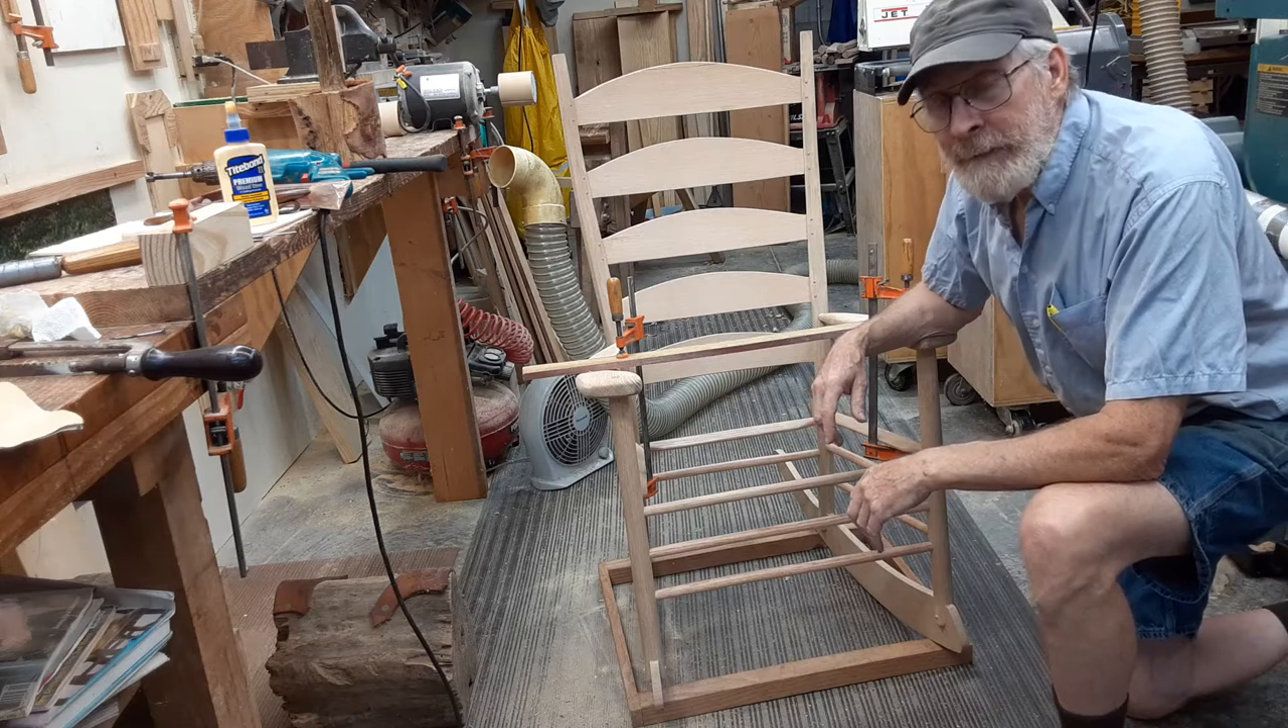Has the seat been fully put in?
No.